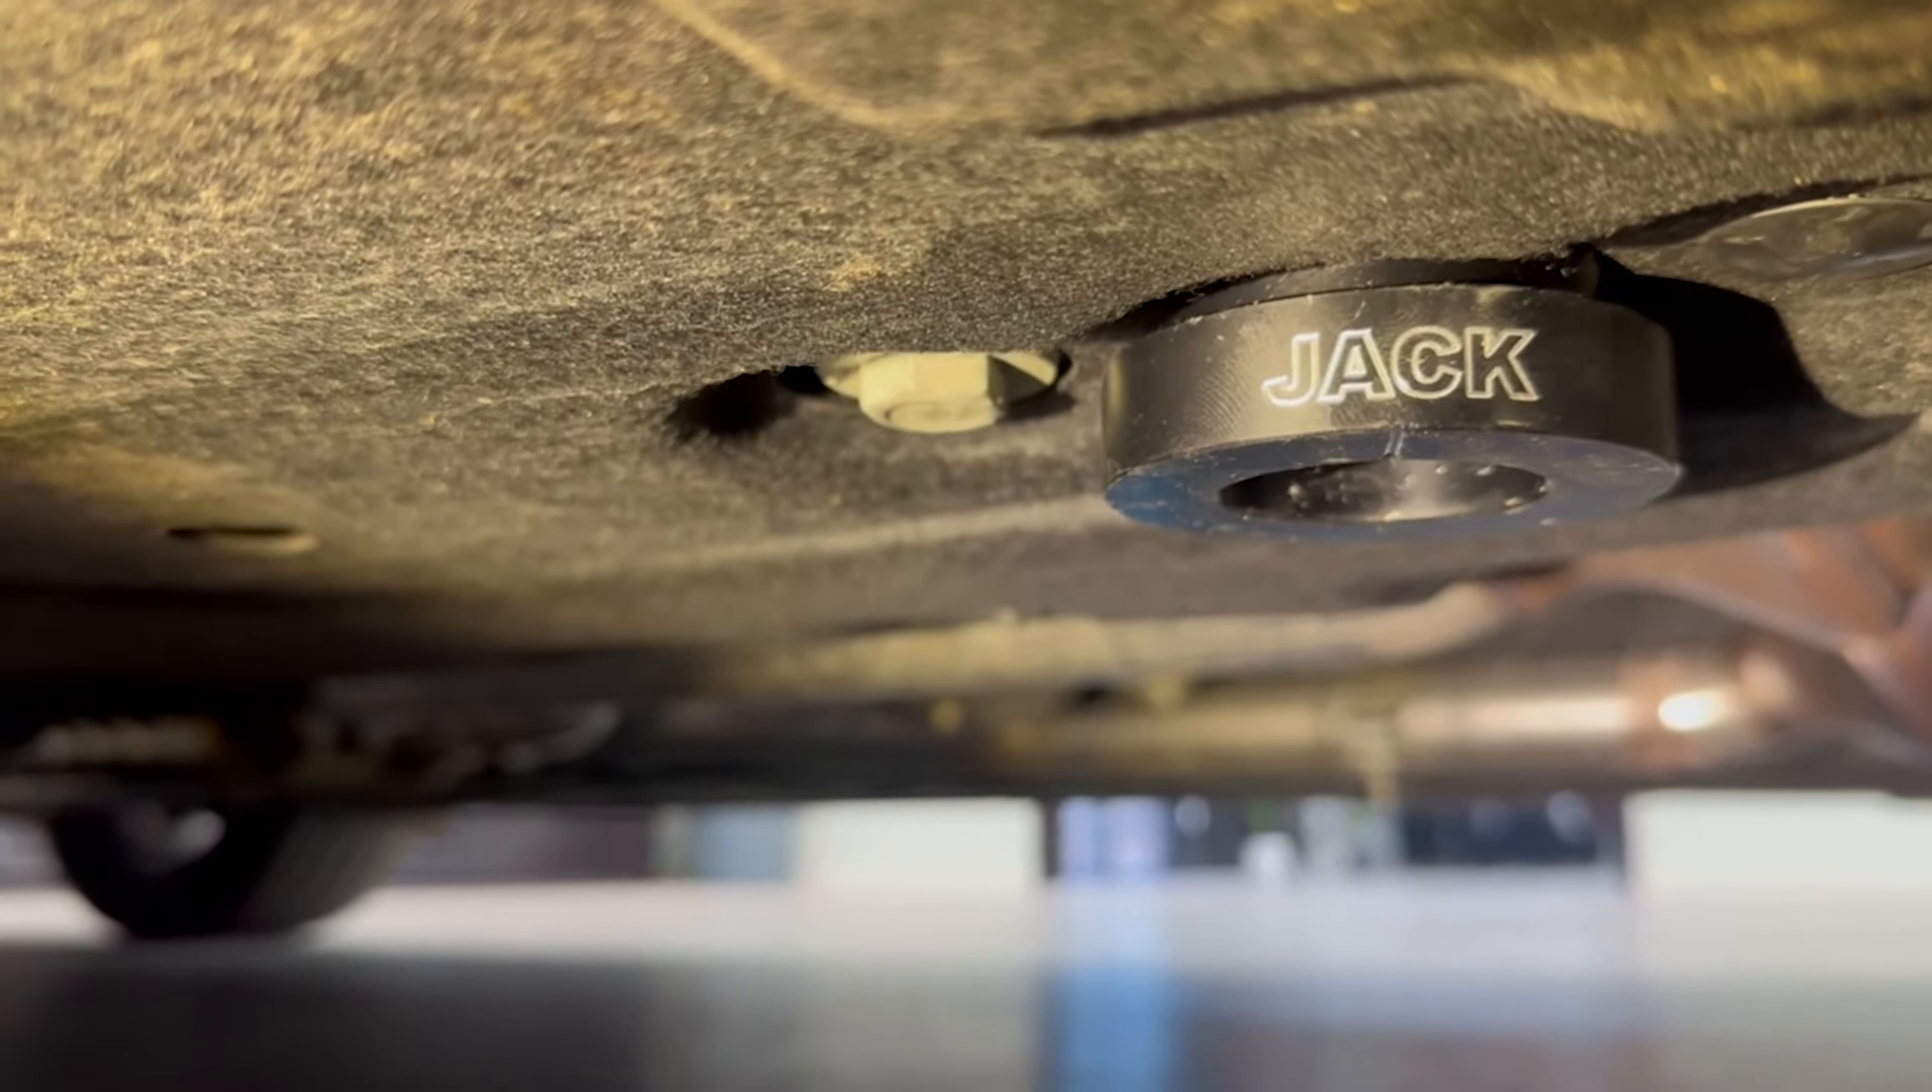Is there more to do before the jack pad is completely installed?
No.